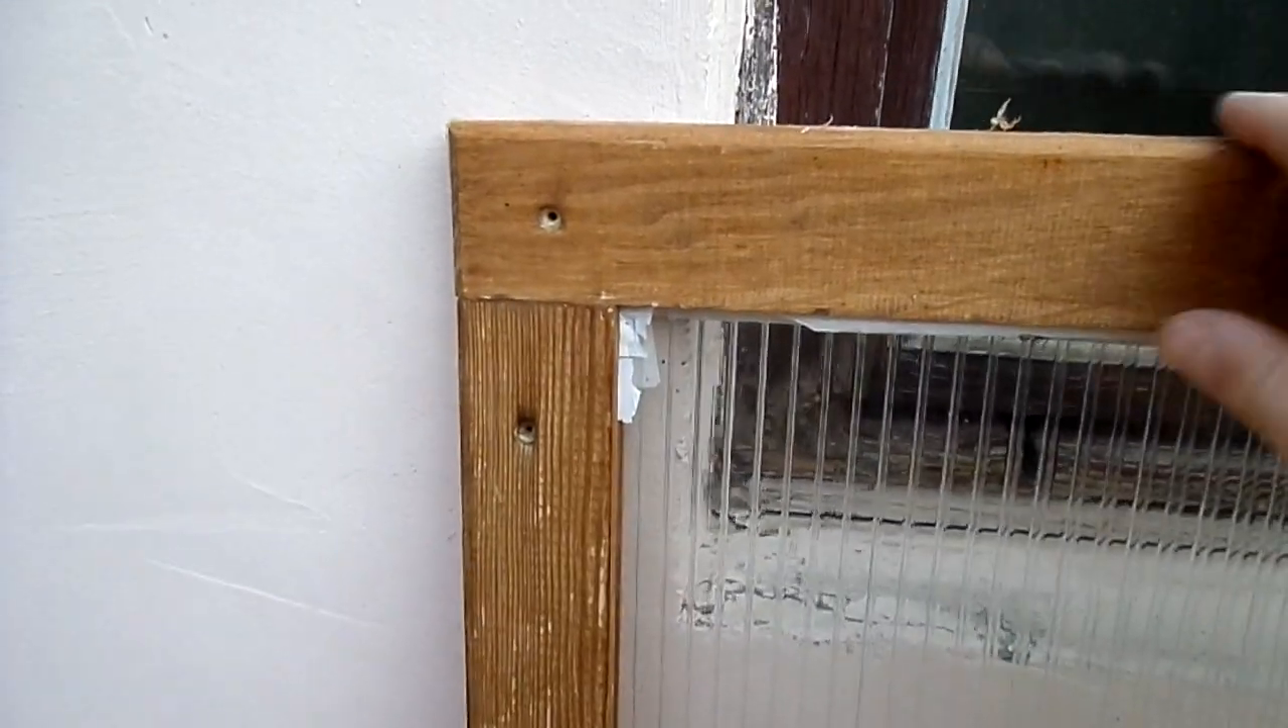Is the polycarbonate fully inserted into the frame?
Yes.